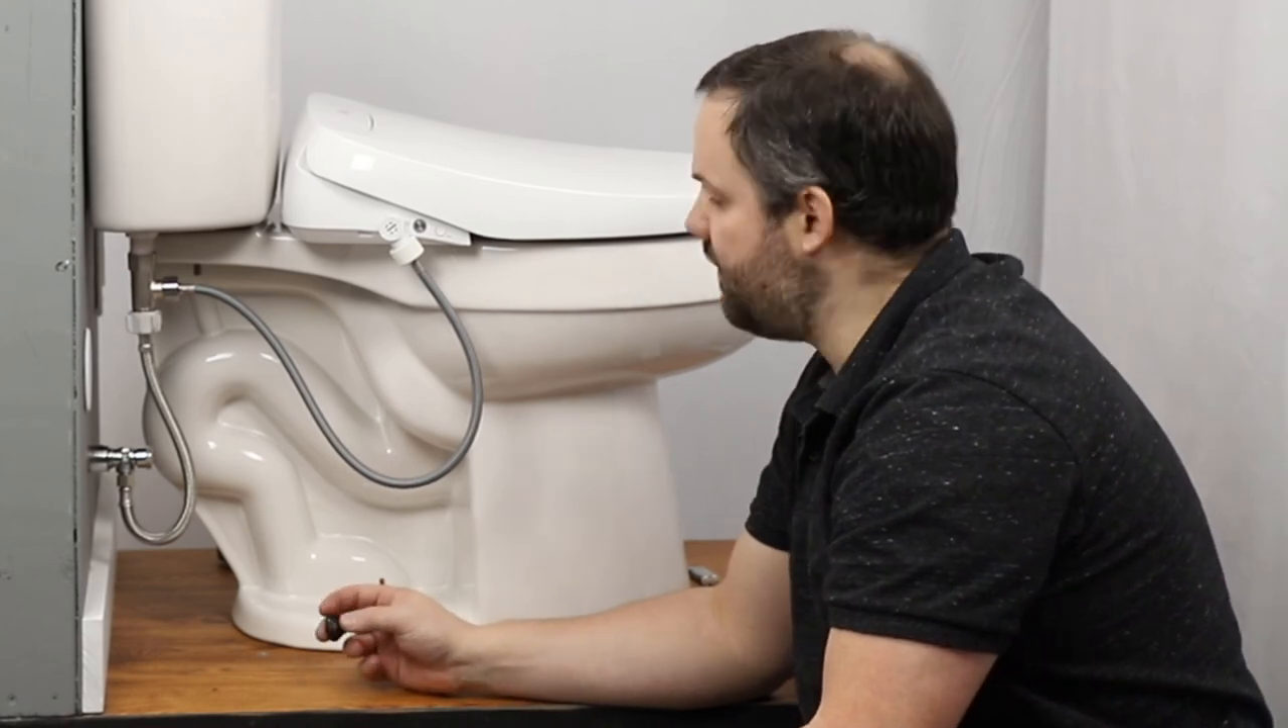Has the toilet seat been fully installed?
Yes.